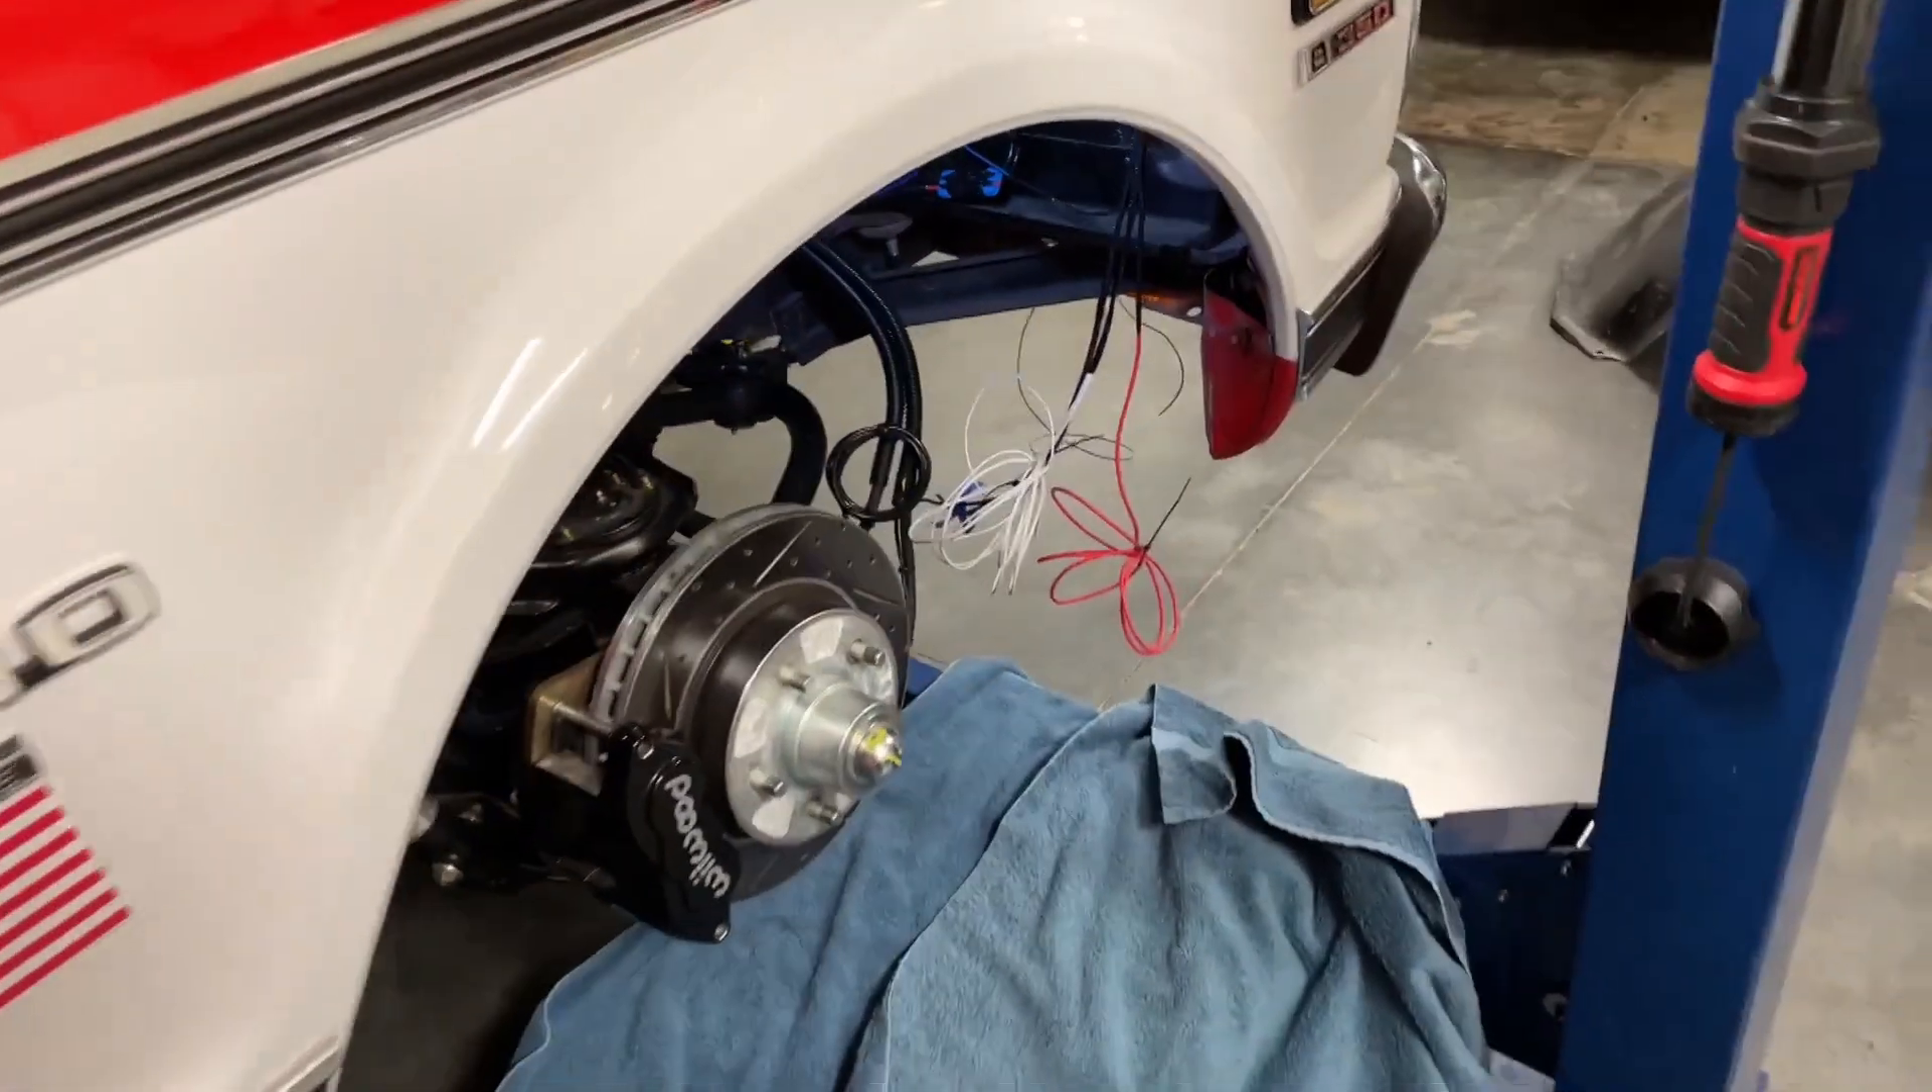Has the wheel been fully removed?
Yes.